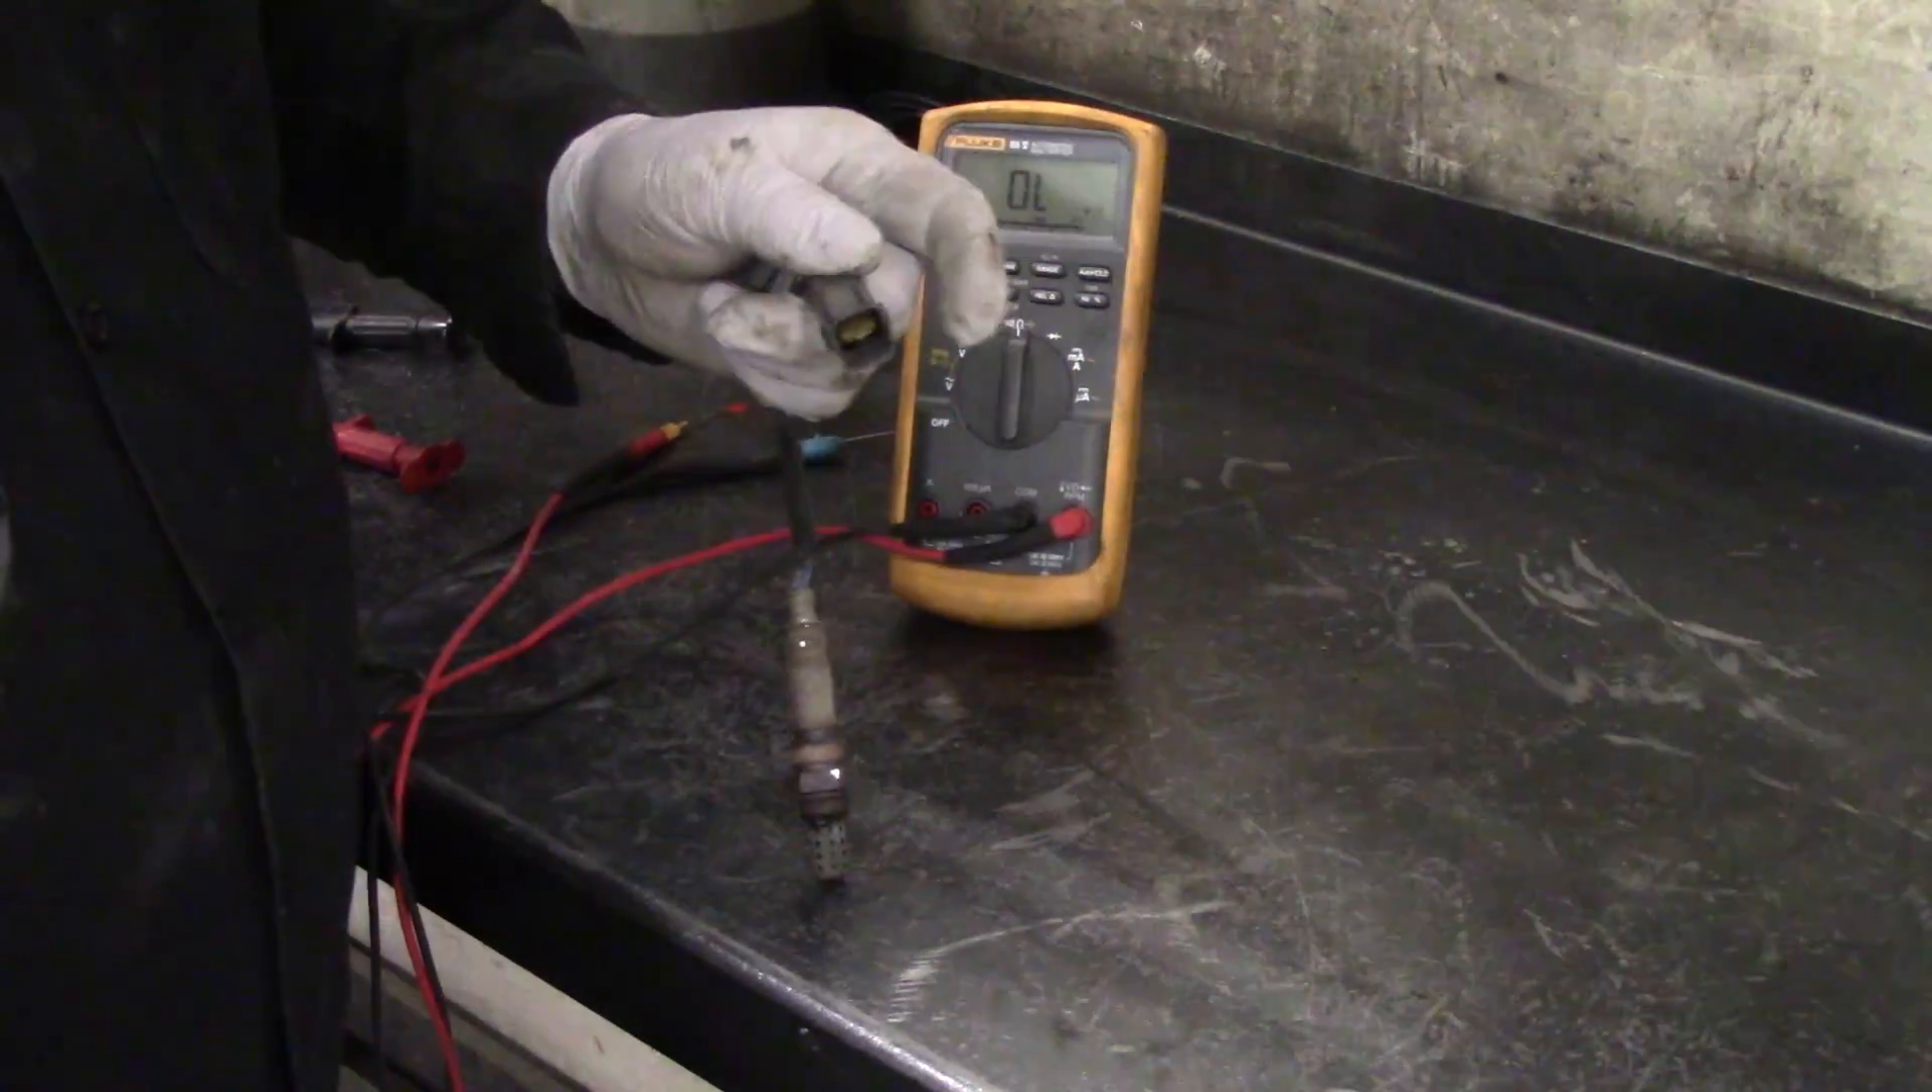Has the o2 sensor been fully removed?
Yes.